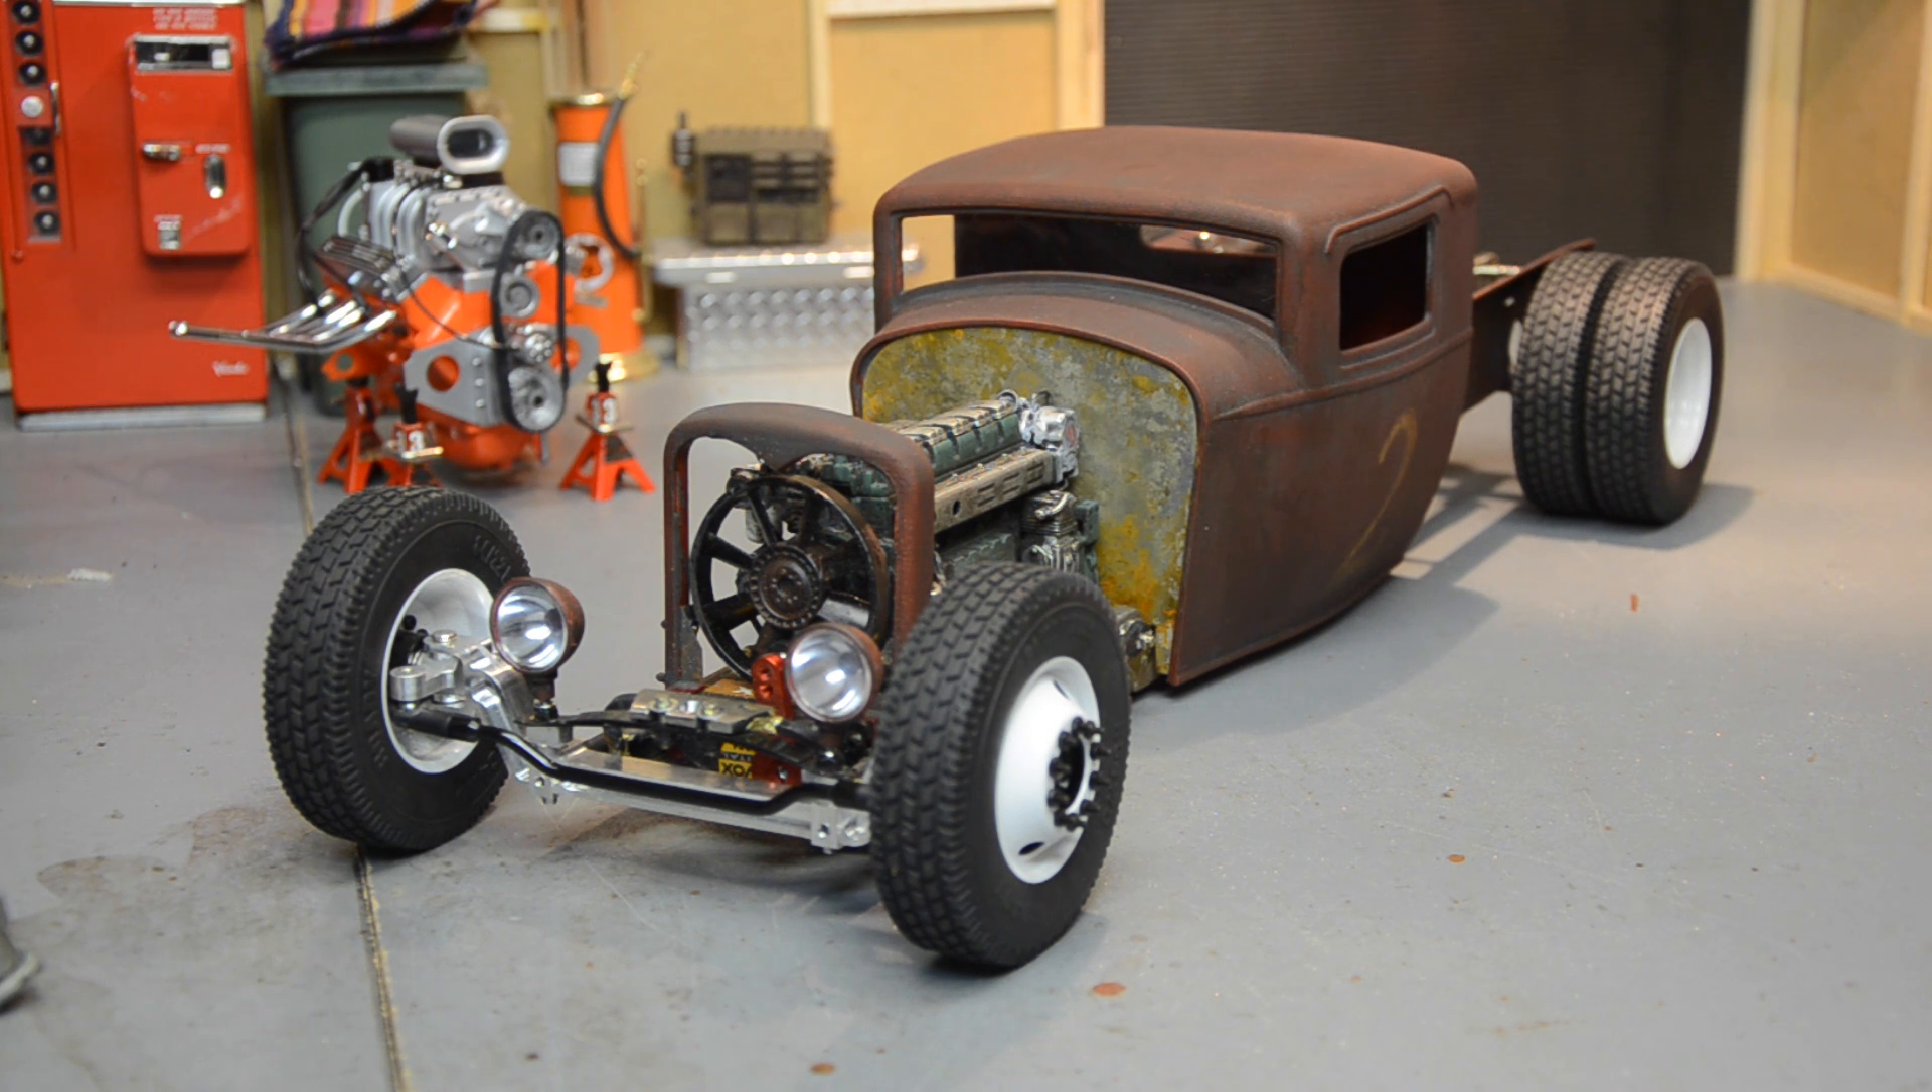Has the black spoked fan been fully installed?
Yes.